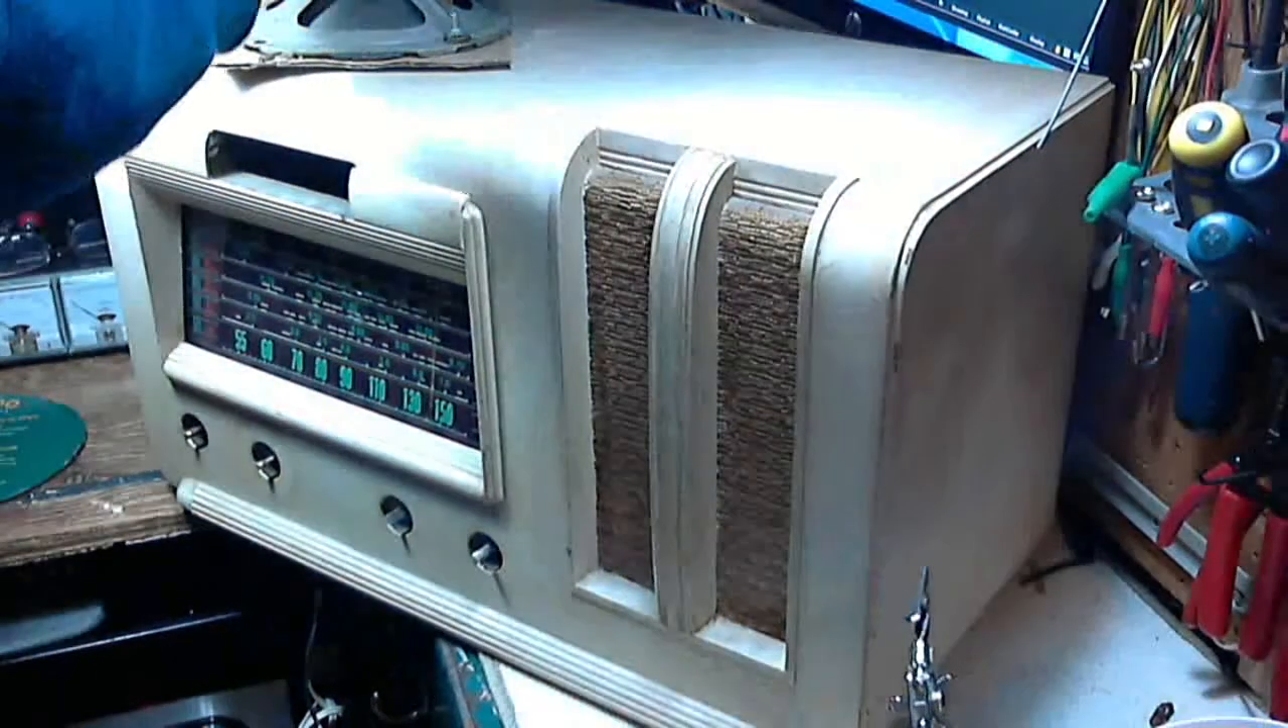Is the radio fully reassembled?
No.